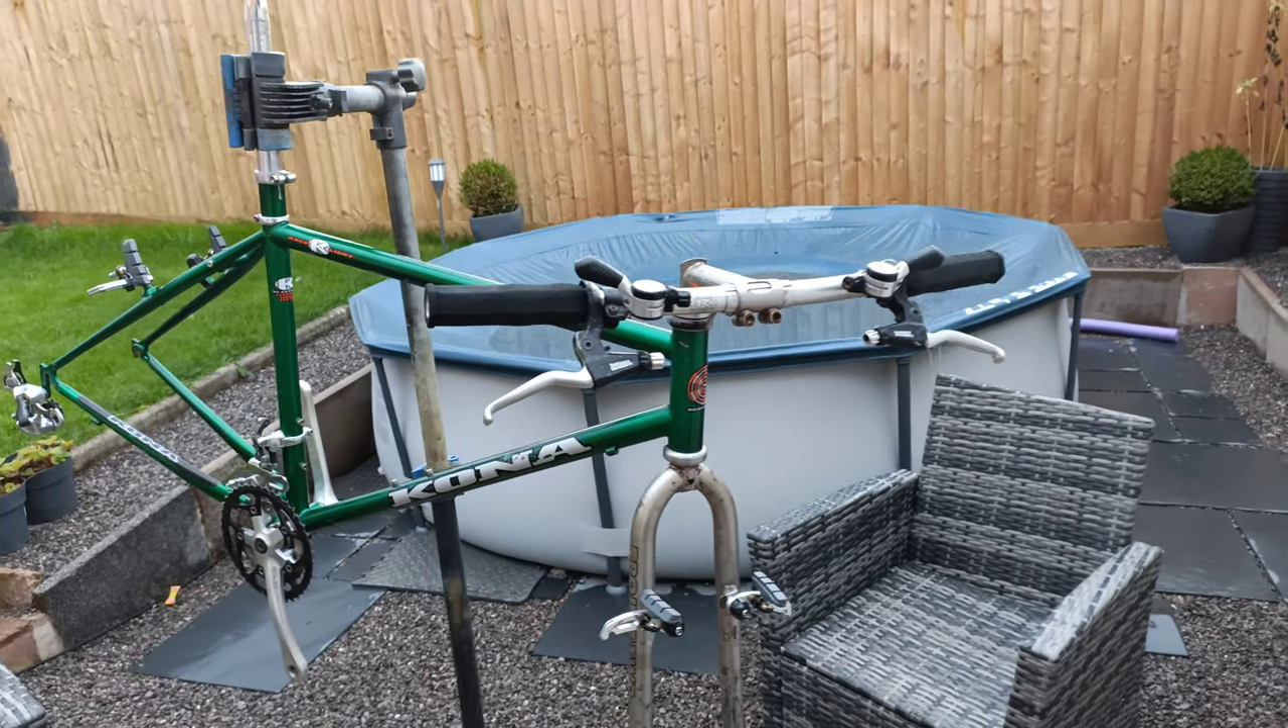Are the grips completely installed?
Yes.